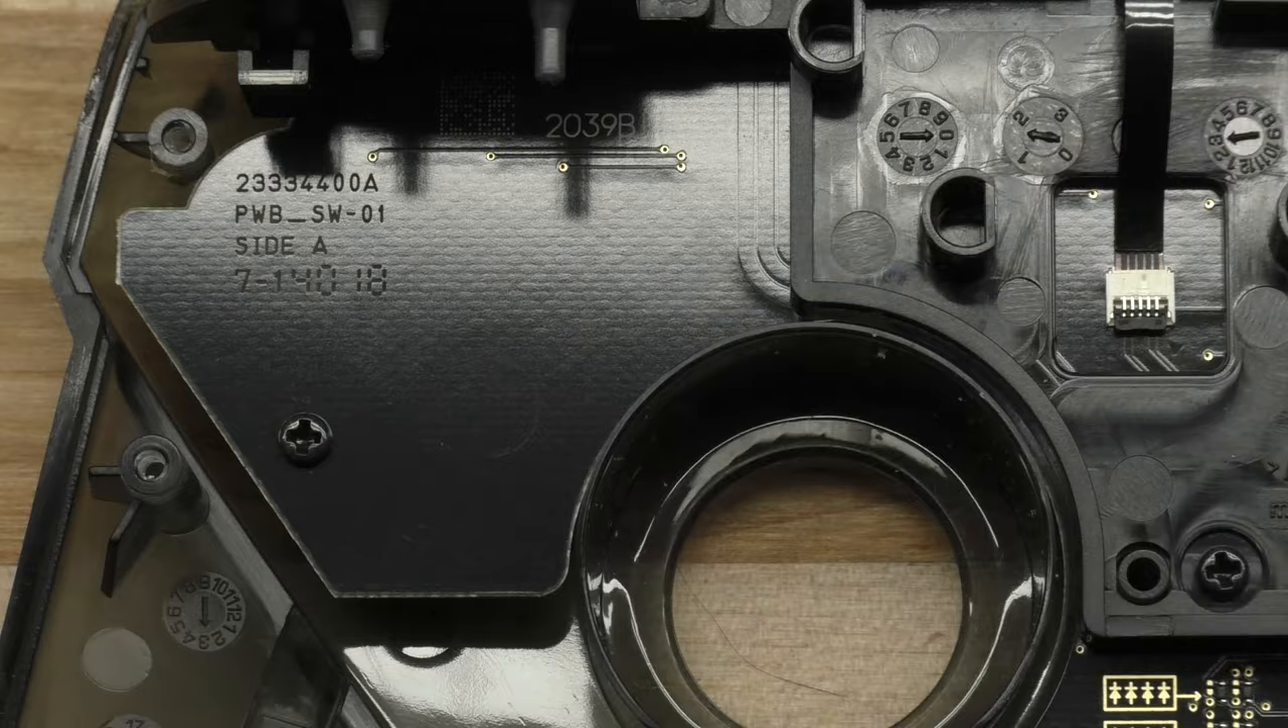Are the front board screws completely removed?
No.